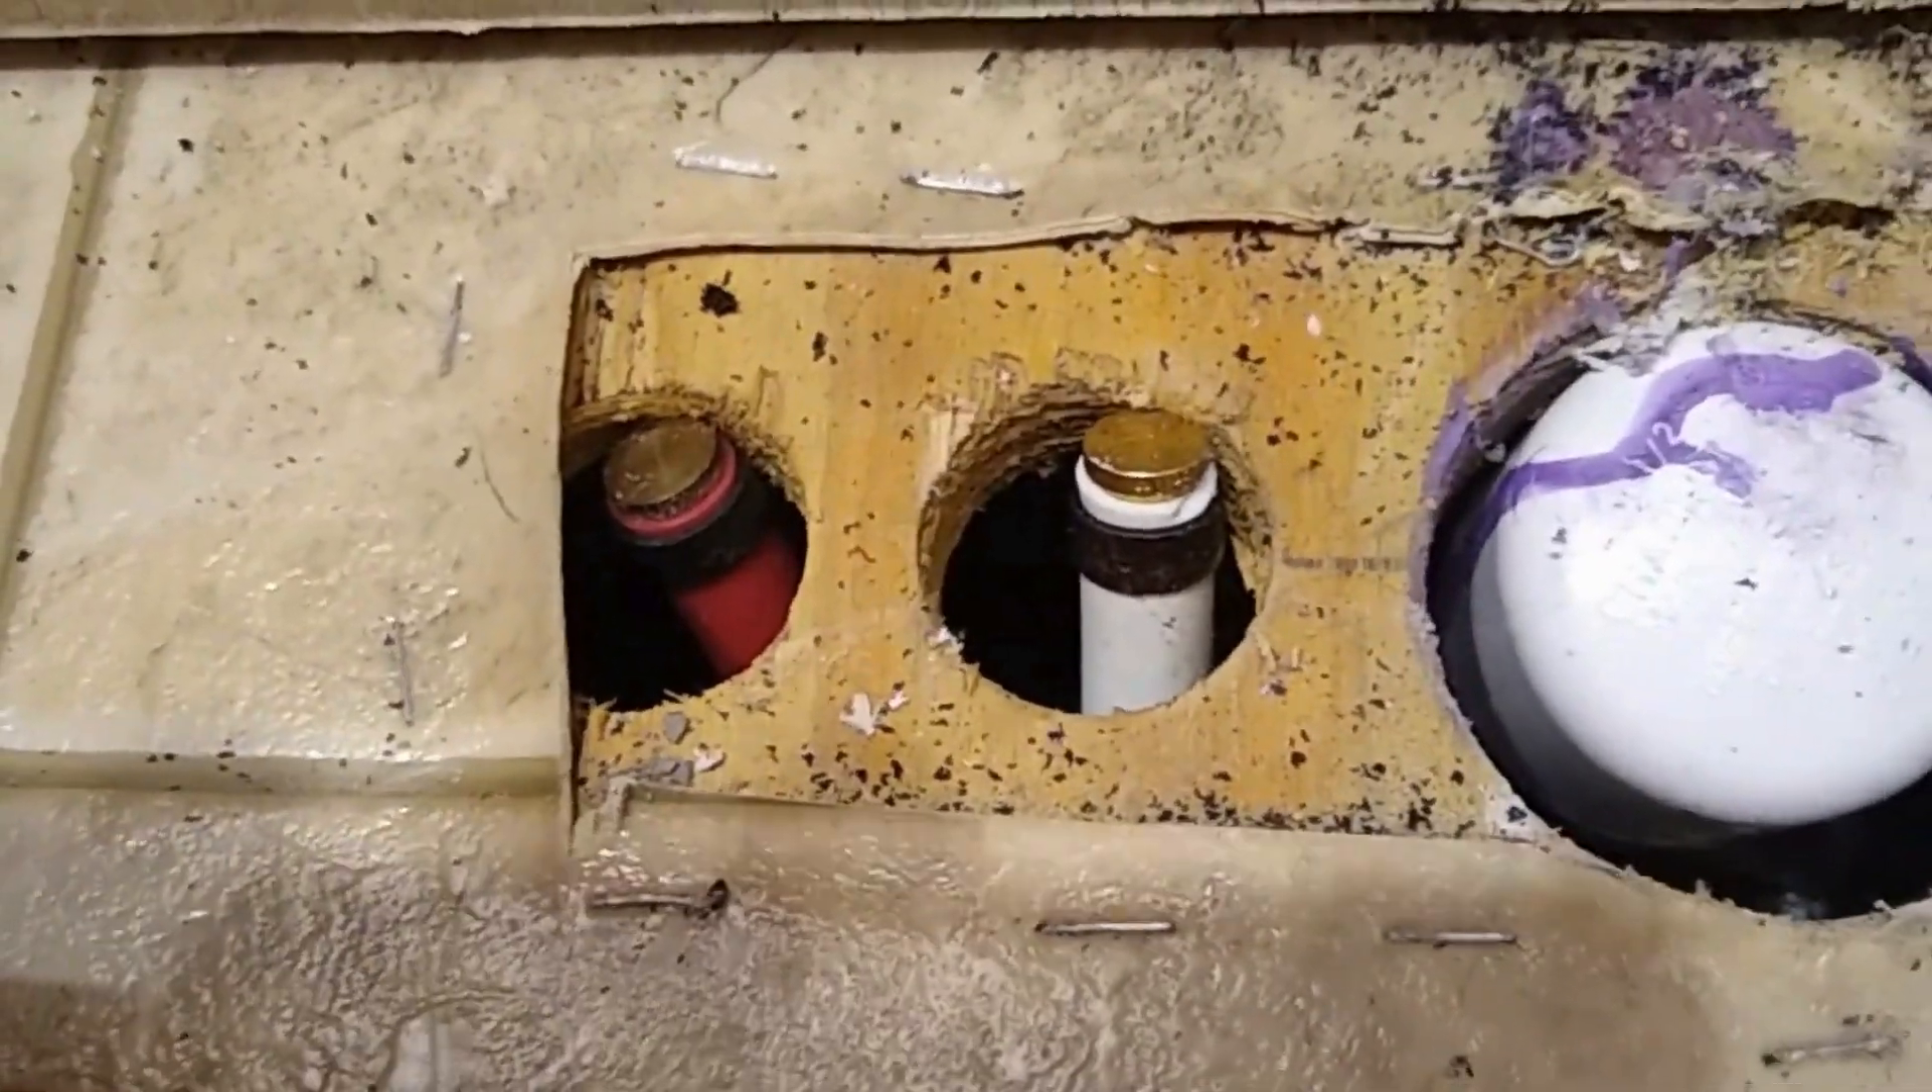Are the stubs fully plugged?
Yes.